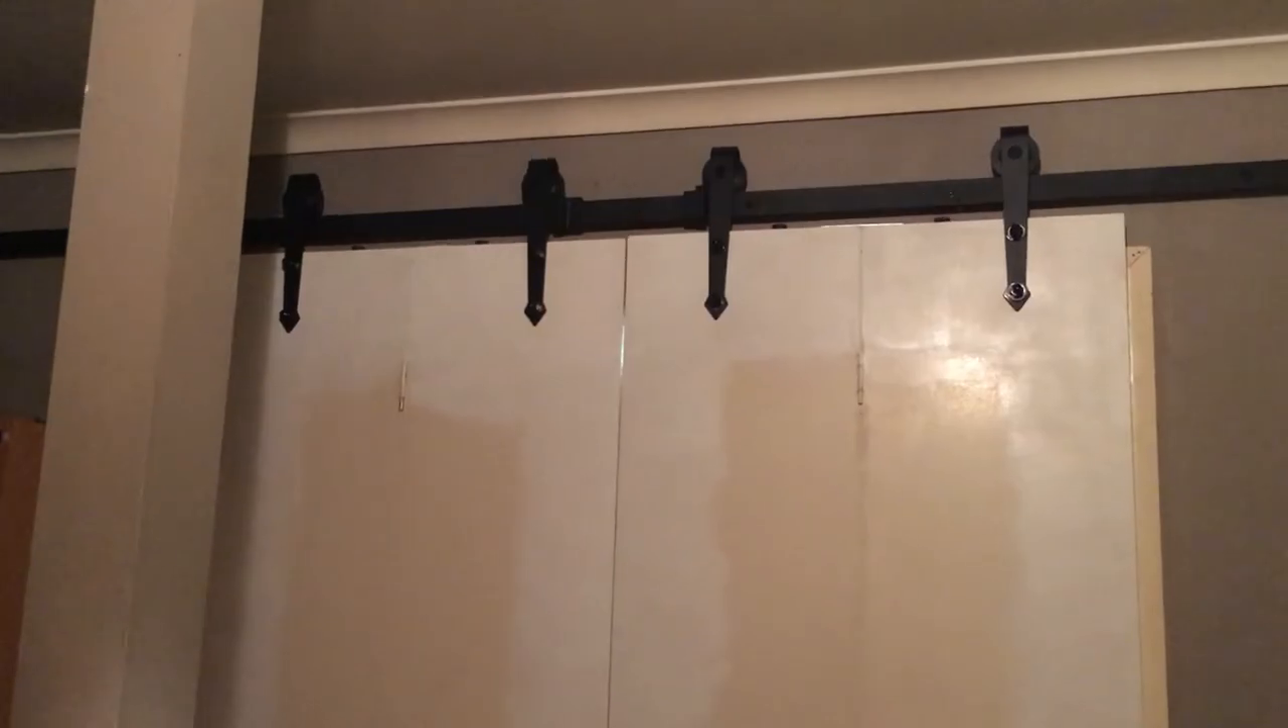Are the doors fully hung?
Yes.